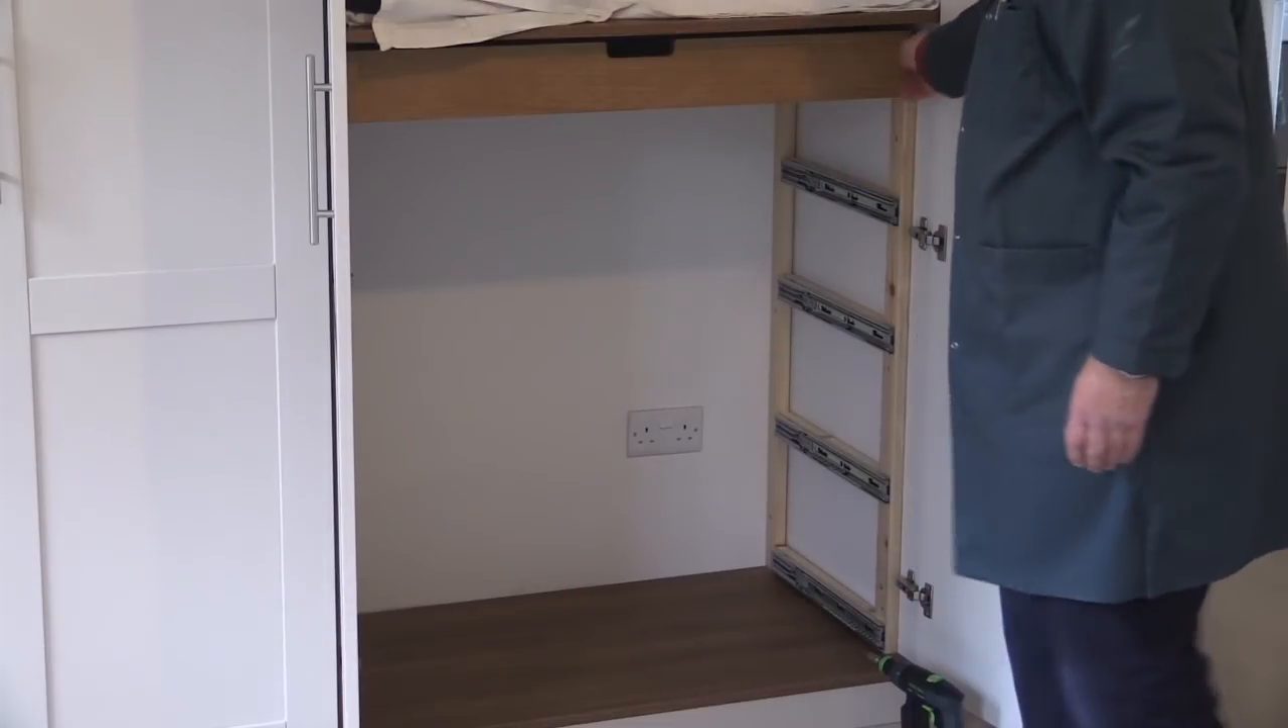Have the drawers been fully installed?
No.